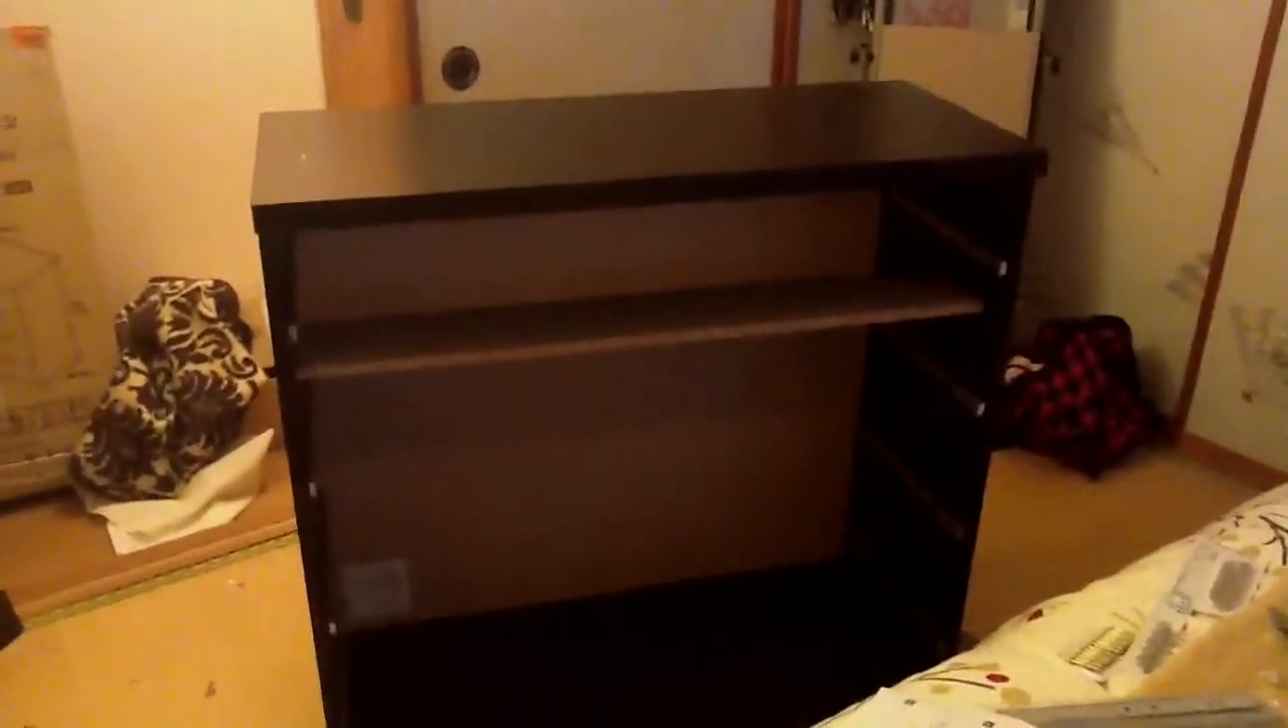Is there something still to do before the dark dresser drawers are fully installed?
Yes.